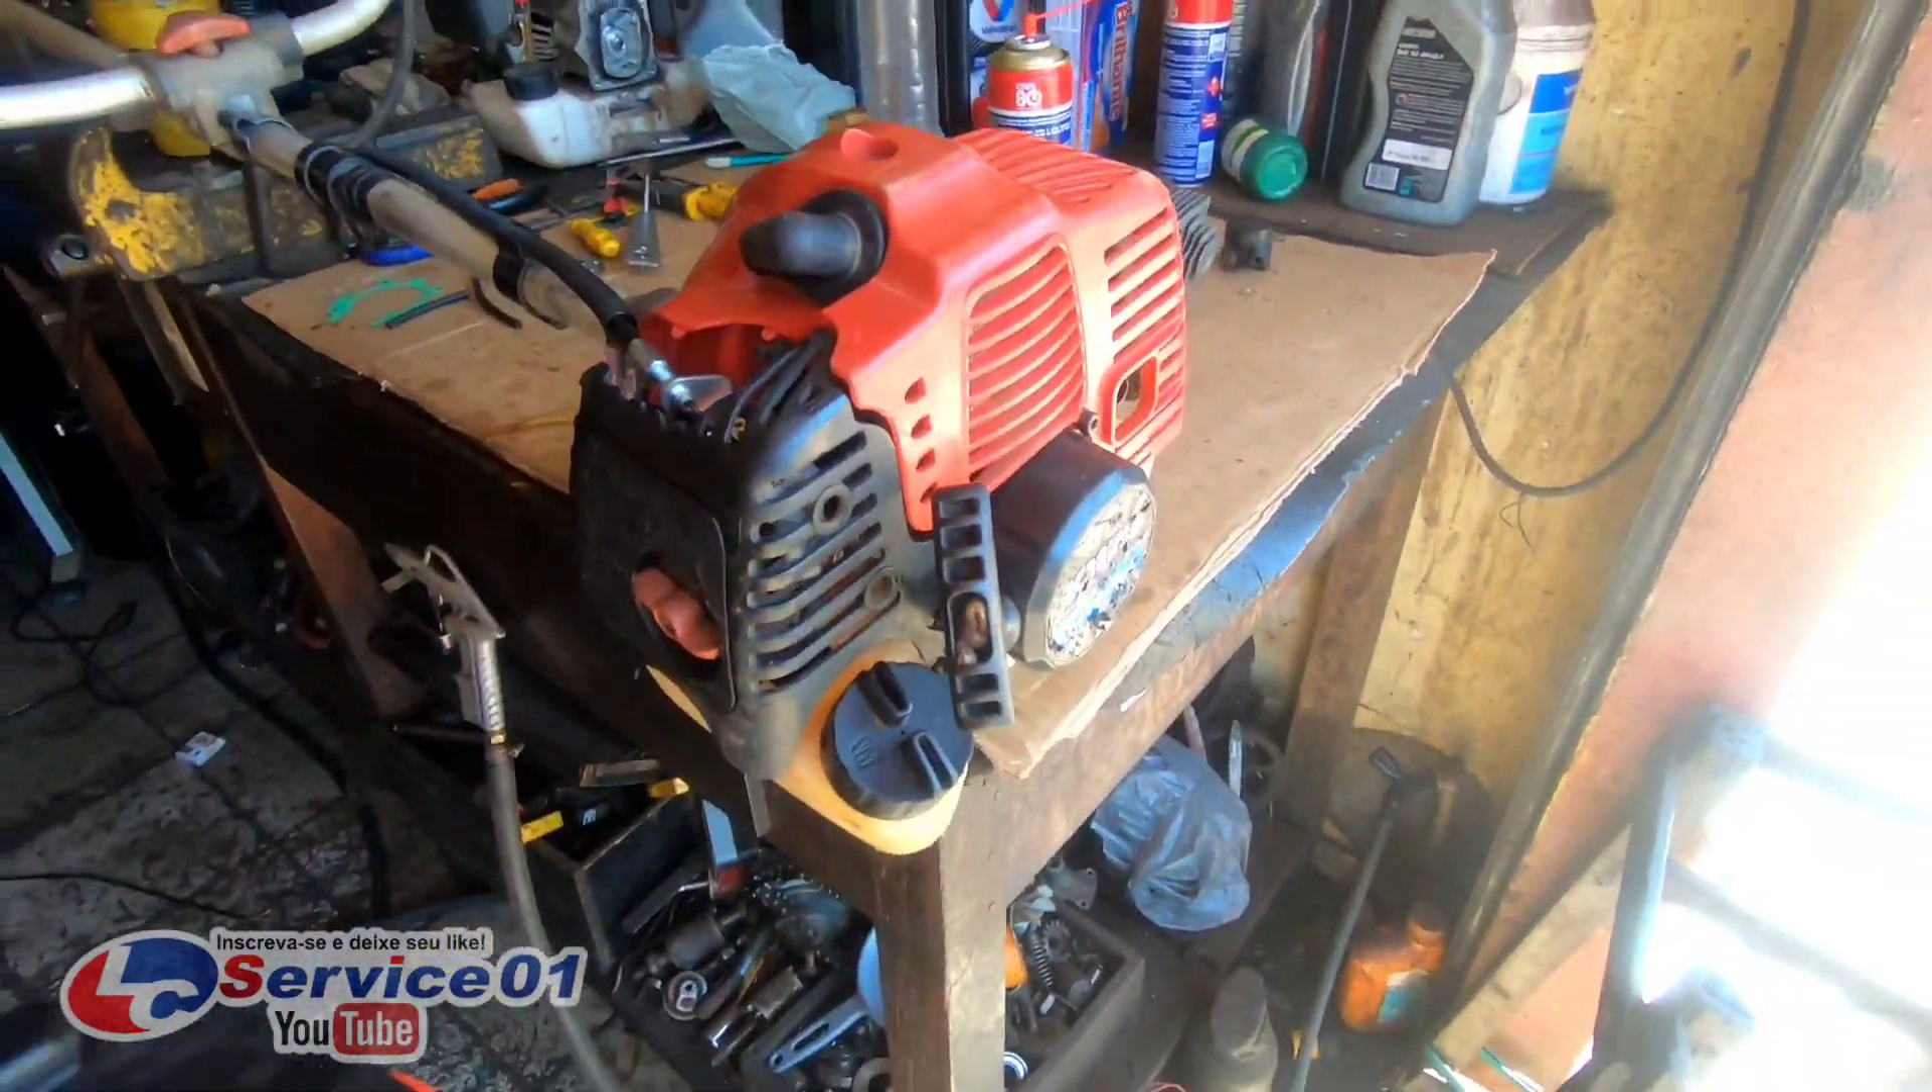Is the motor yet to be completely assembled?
No.